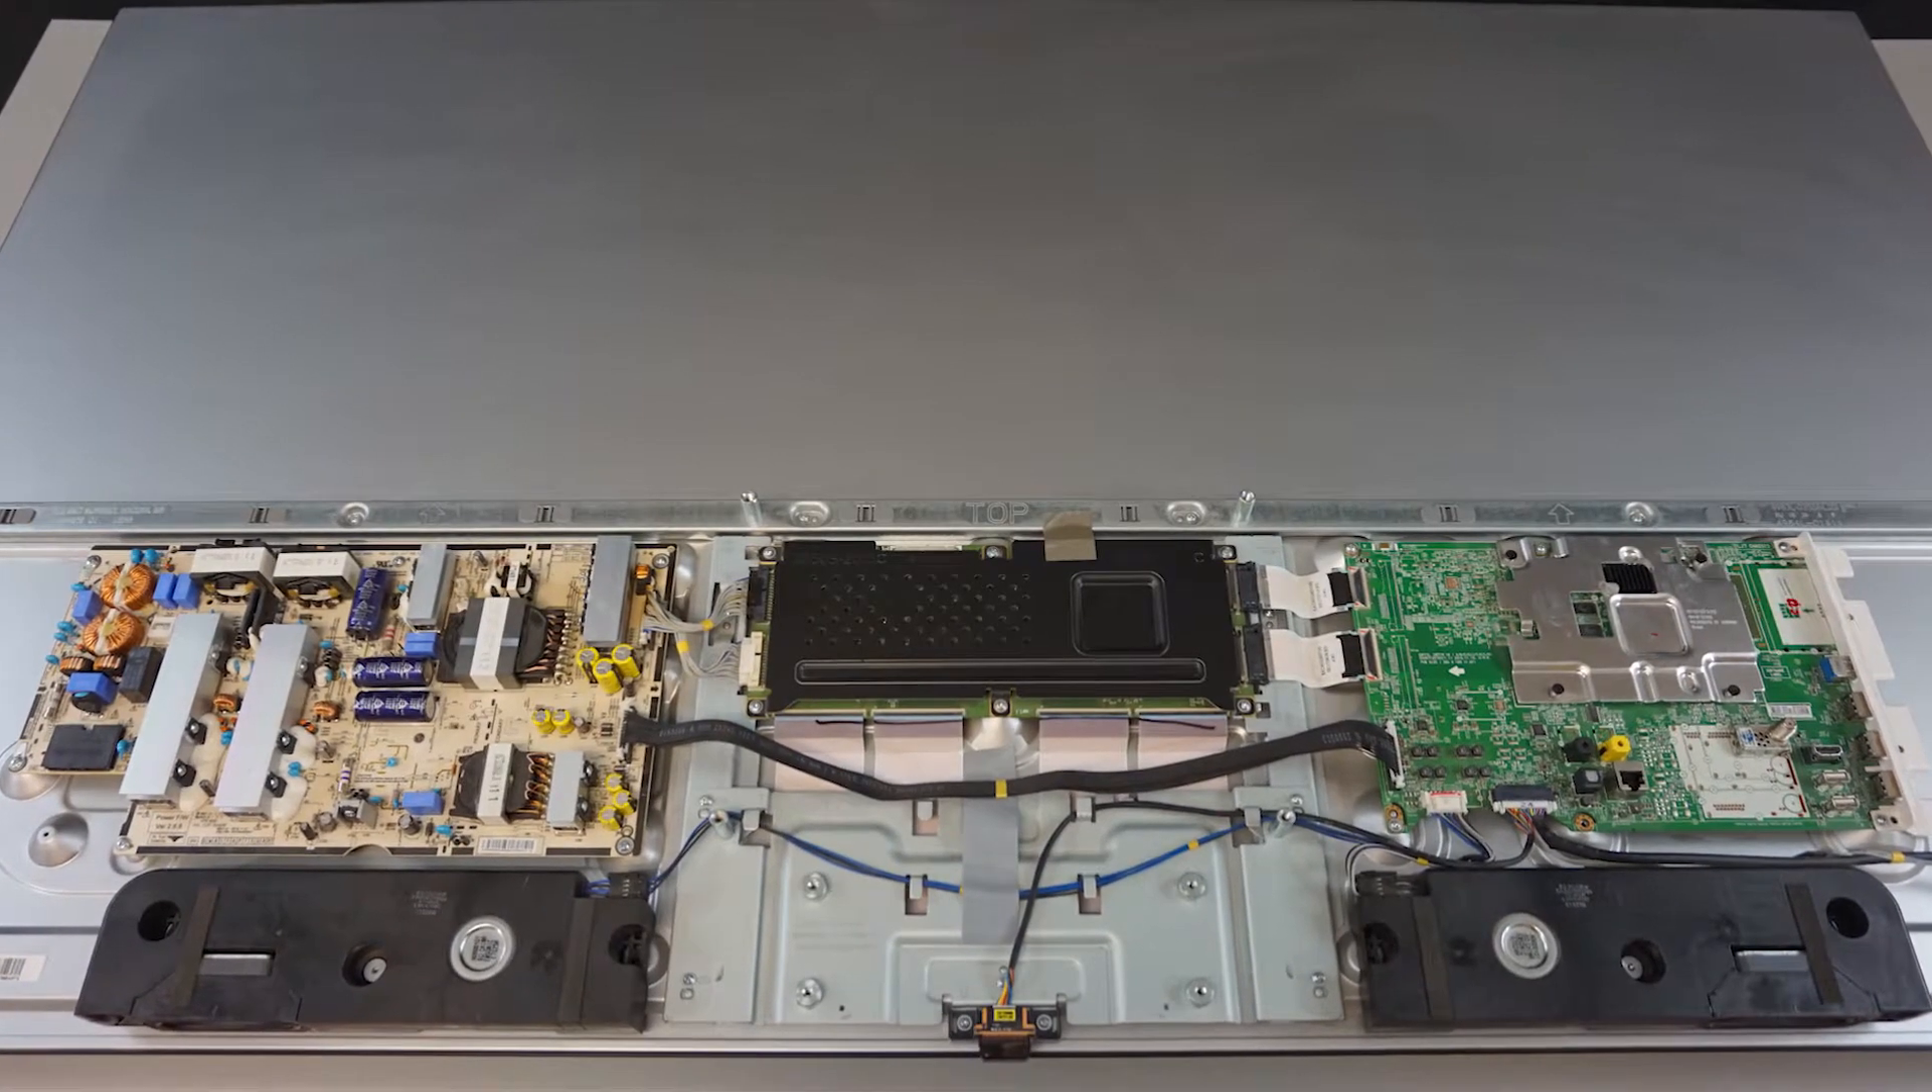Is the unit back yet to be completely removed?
No.